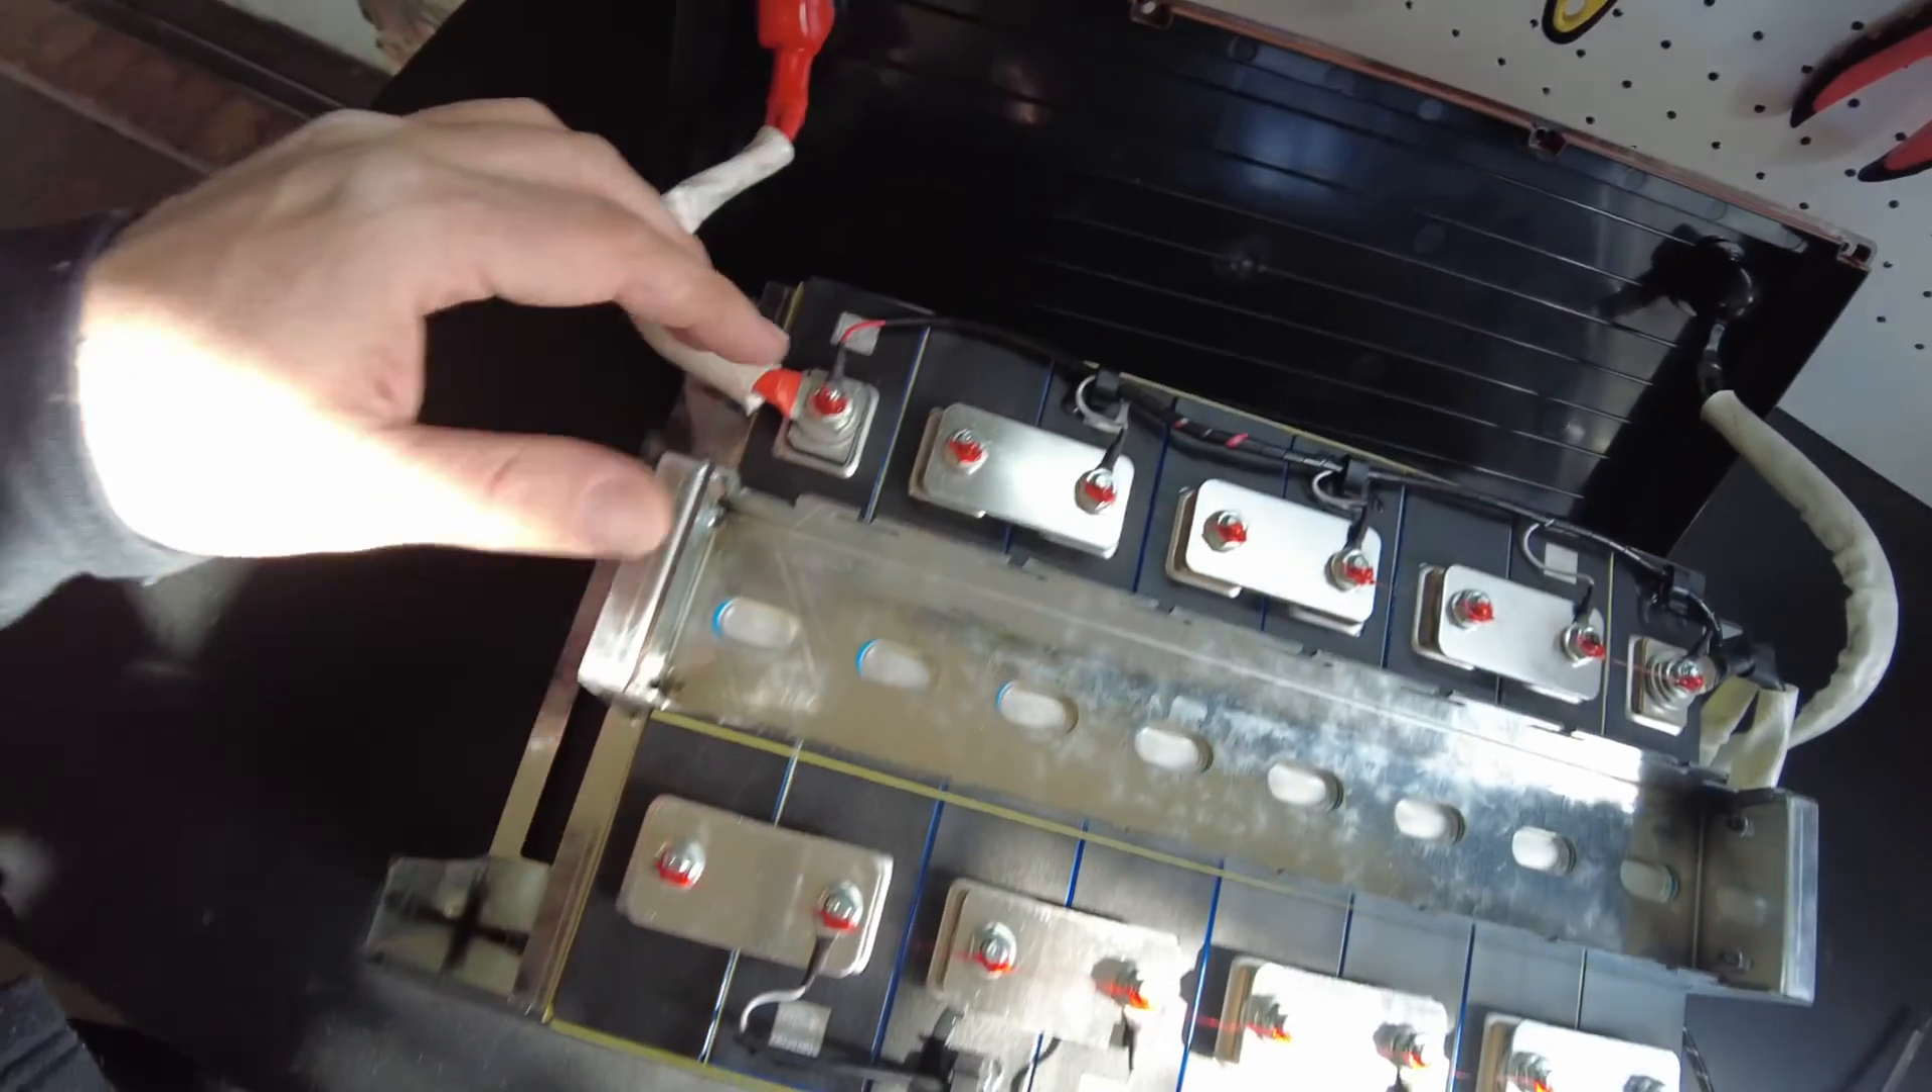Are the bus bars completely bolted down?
Yes.